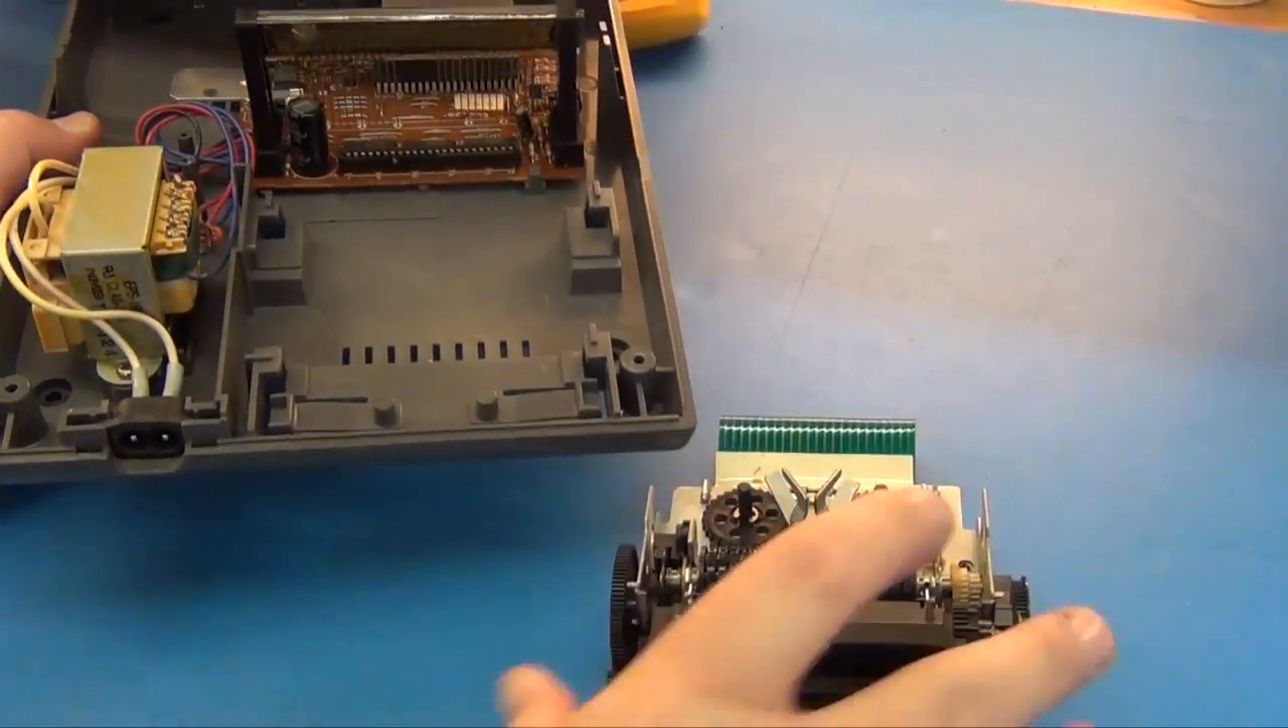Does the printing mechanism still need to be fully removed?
No.